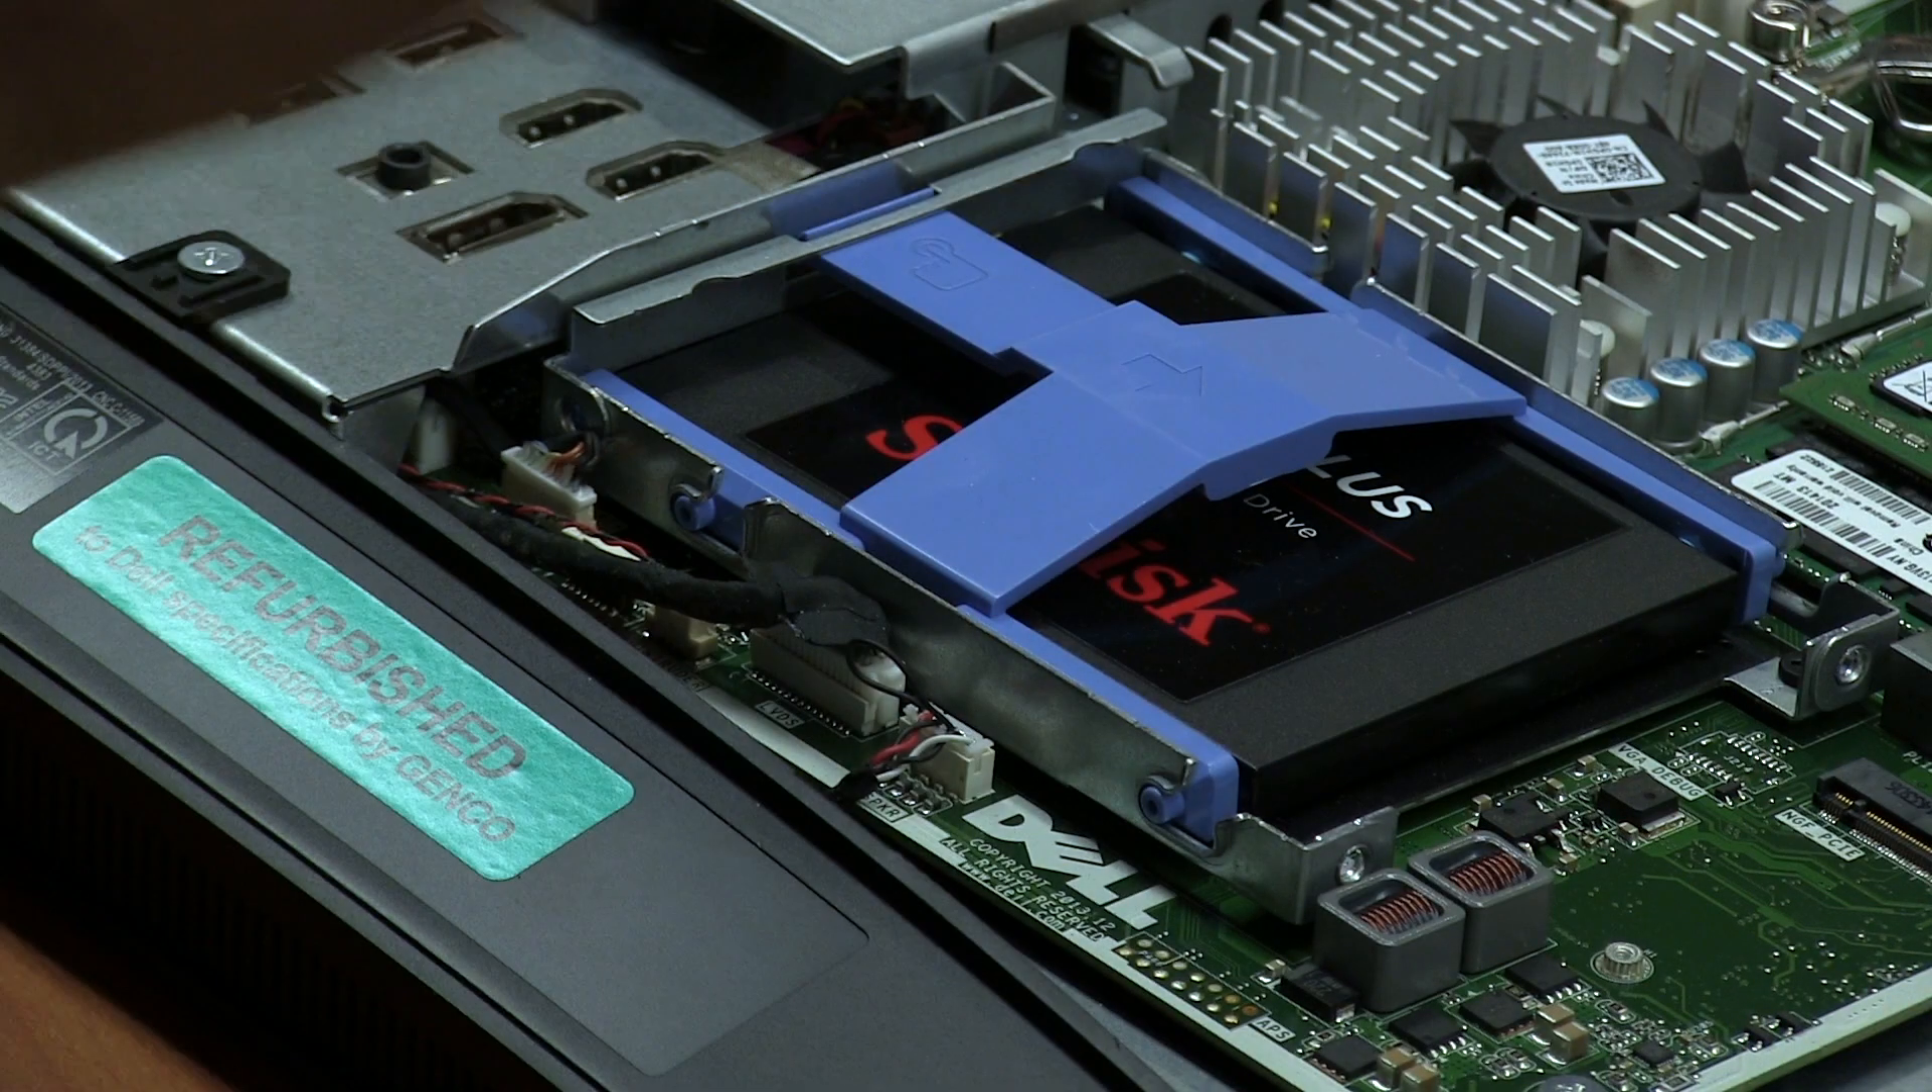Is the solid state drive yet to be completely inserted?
No.